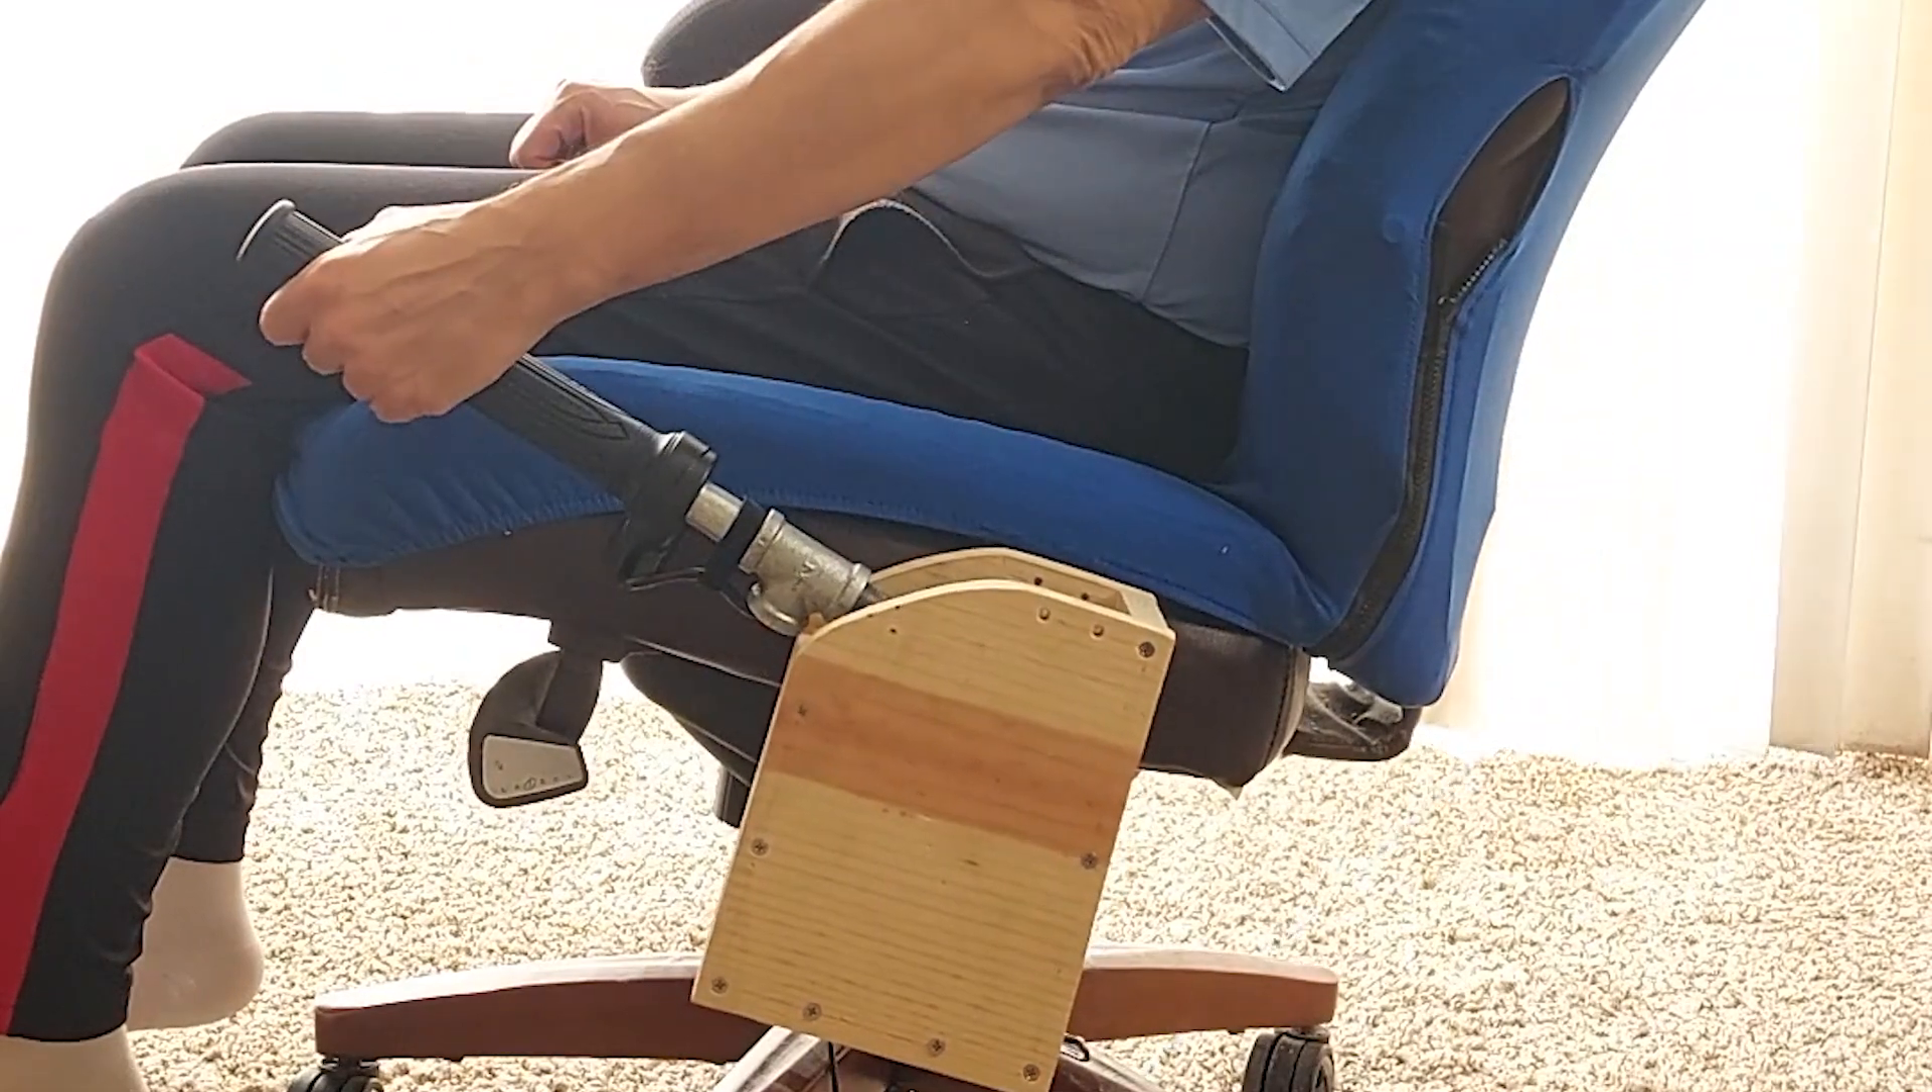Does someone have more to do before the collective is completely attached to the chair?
No.